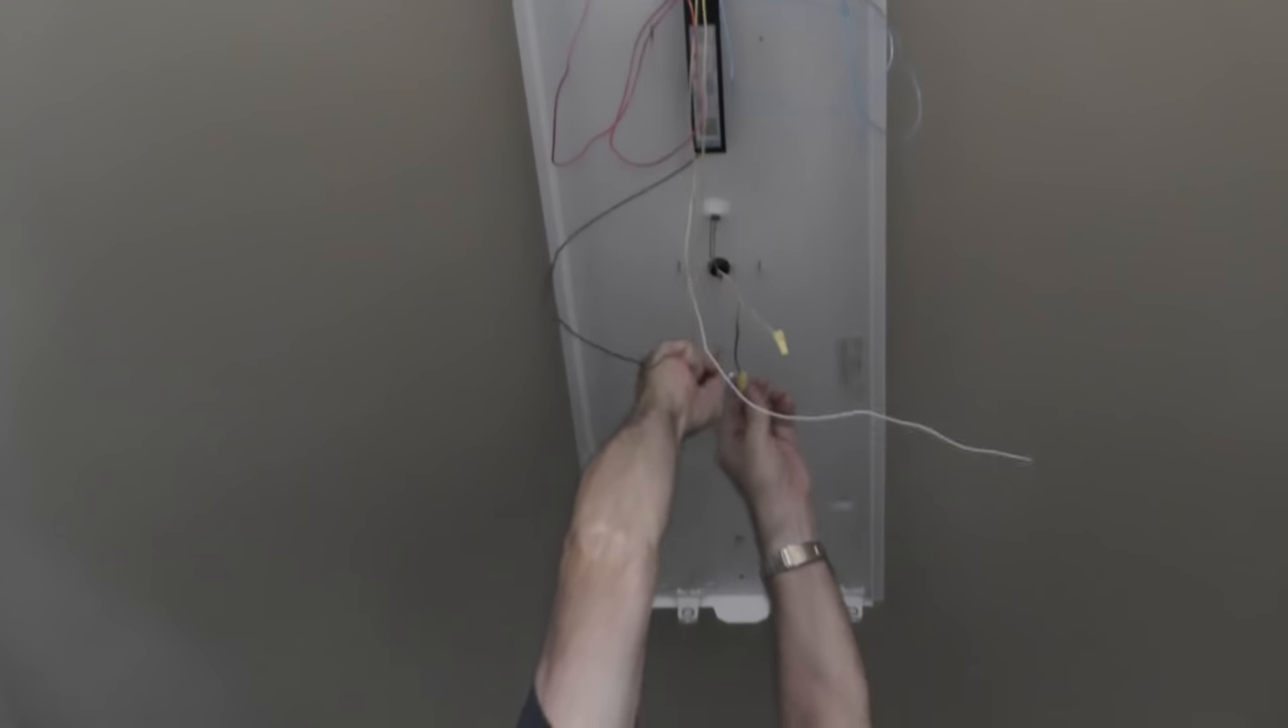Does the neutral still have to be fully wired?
Yes.